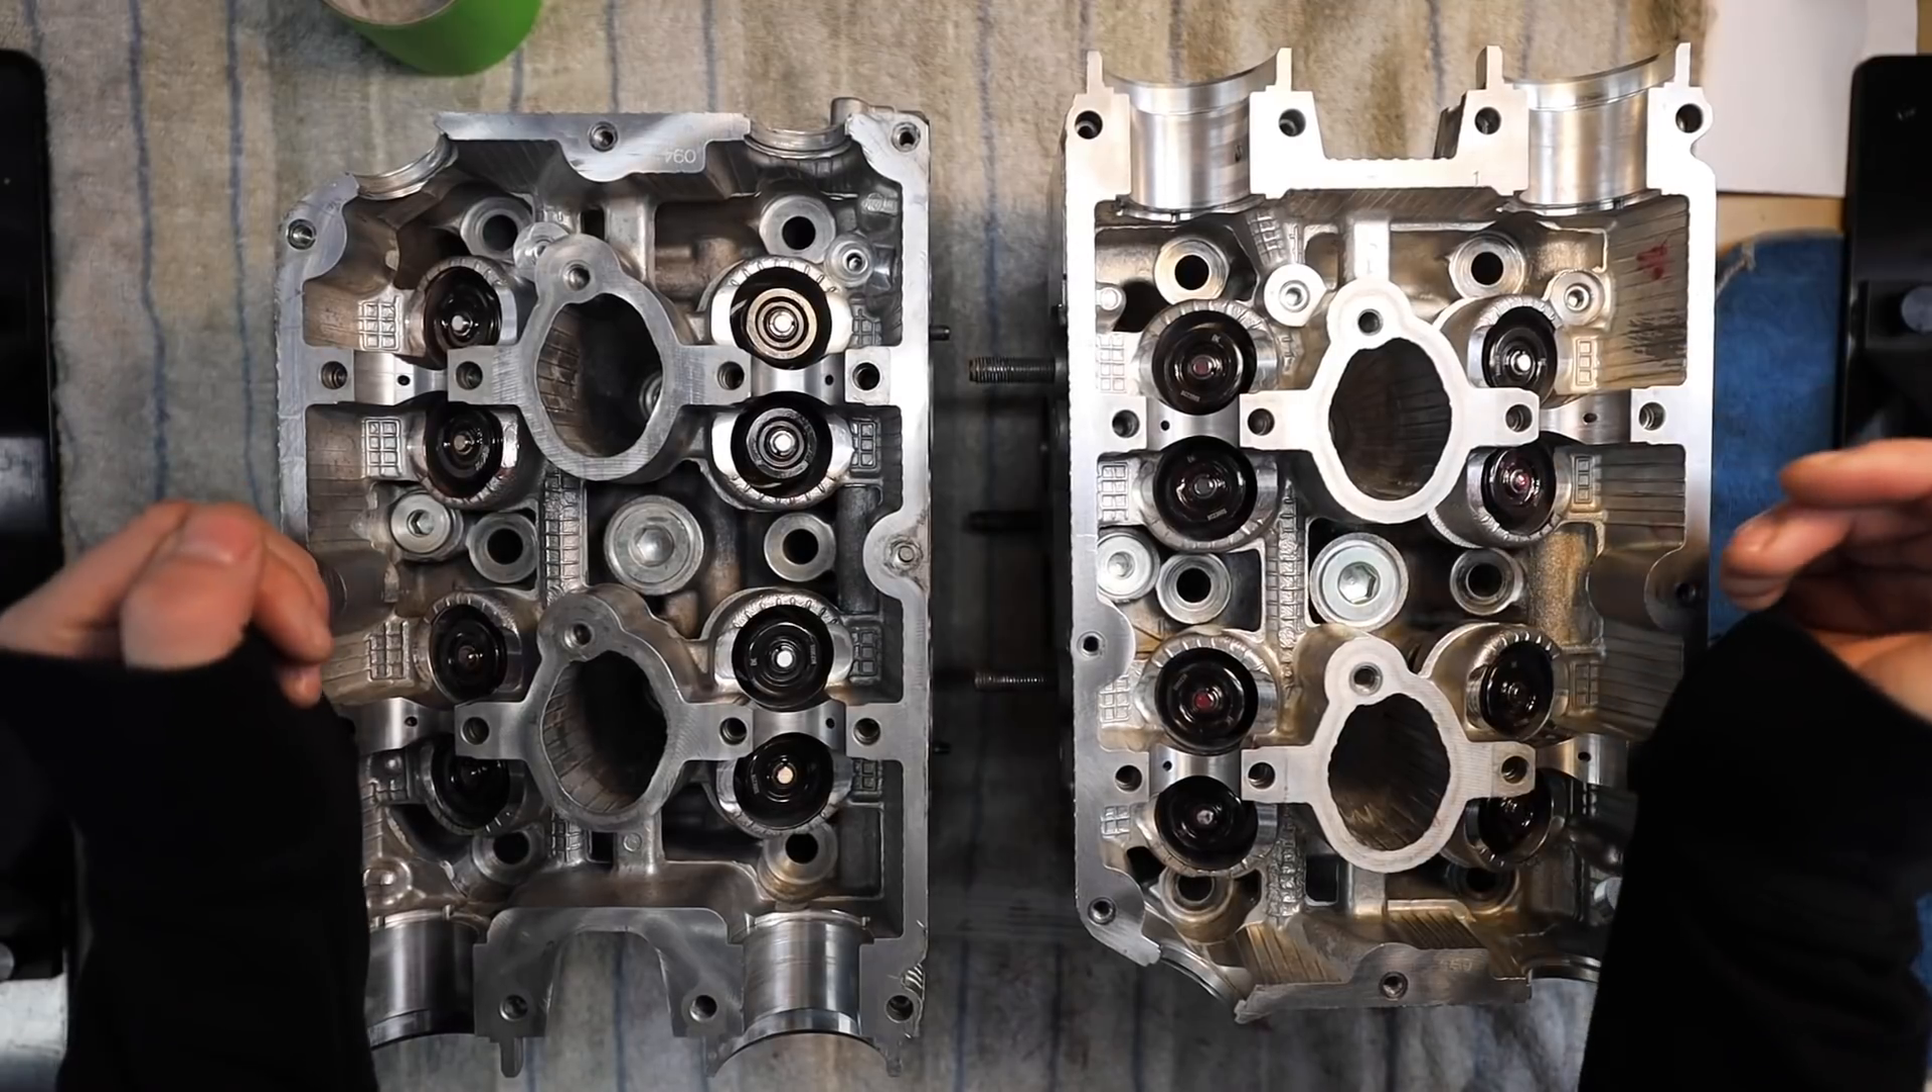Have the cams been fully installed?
No.